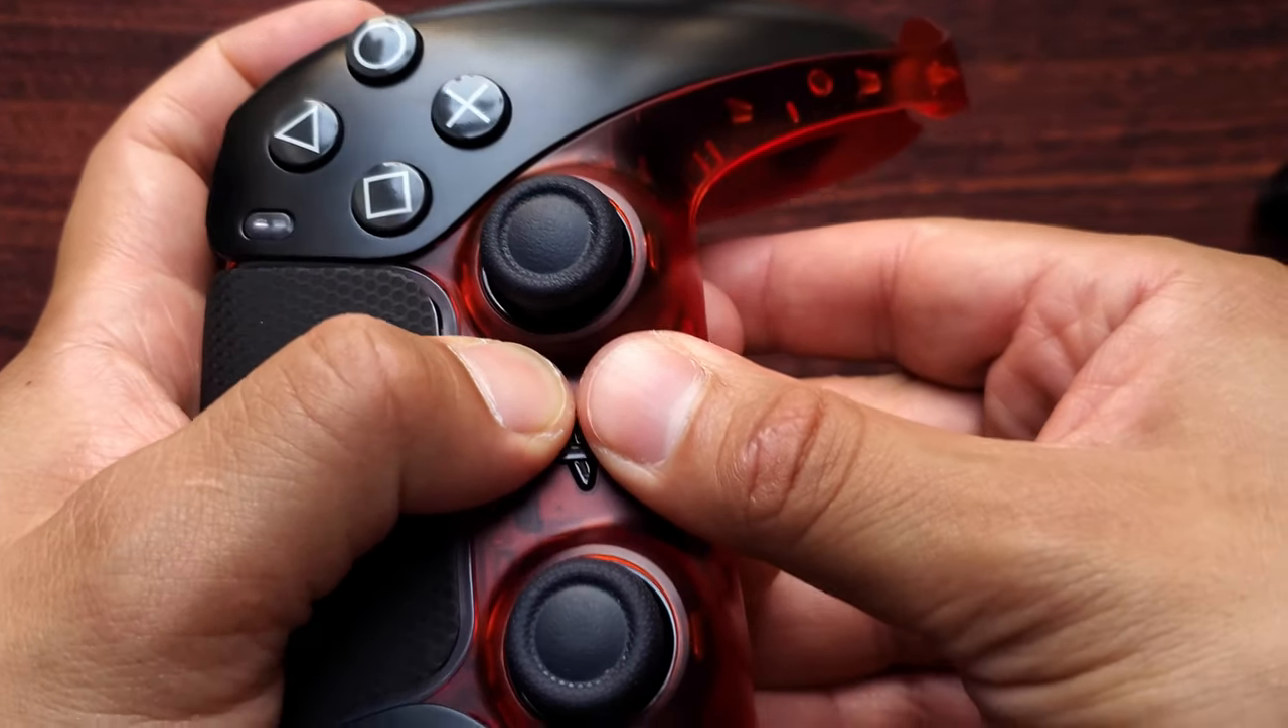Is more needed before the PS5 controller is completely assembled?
Yes.